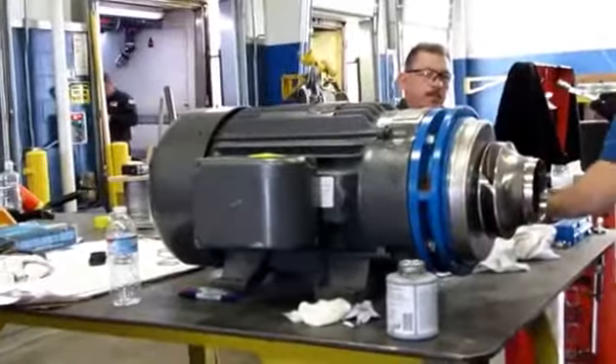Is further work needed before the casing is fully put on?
Yes.